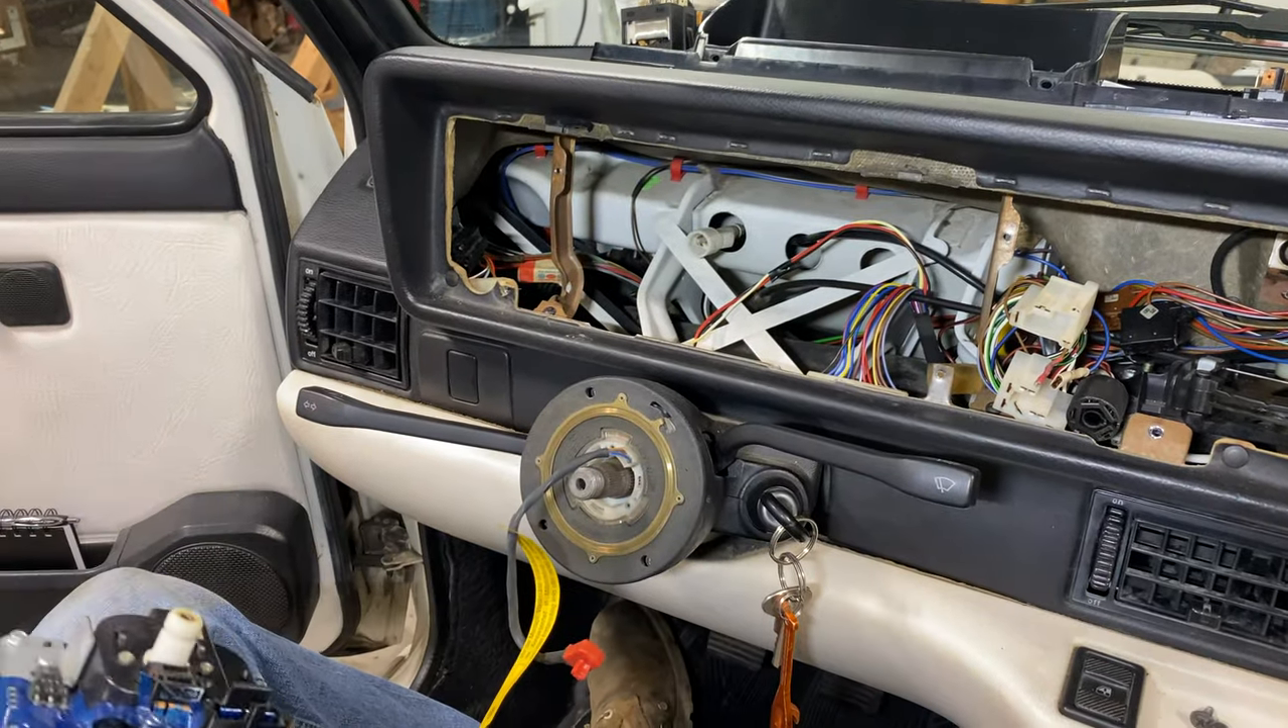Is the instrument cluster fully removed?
Yes.